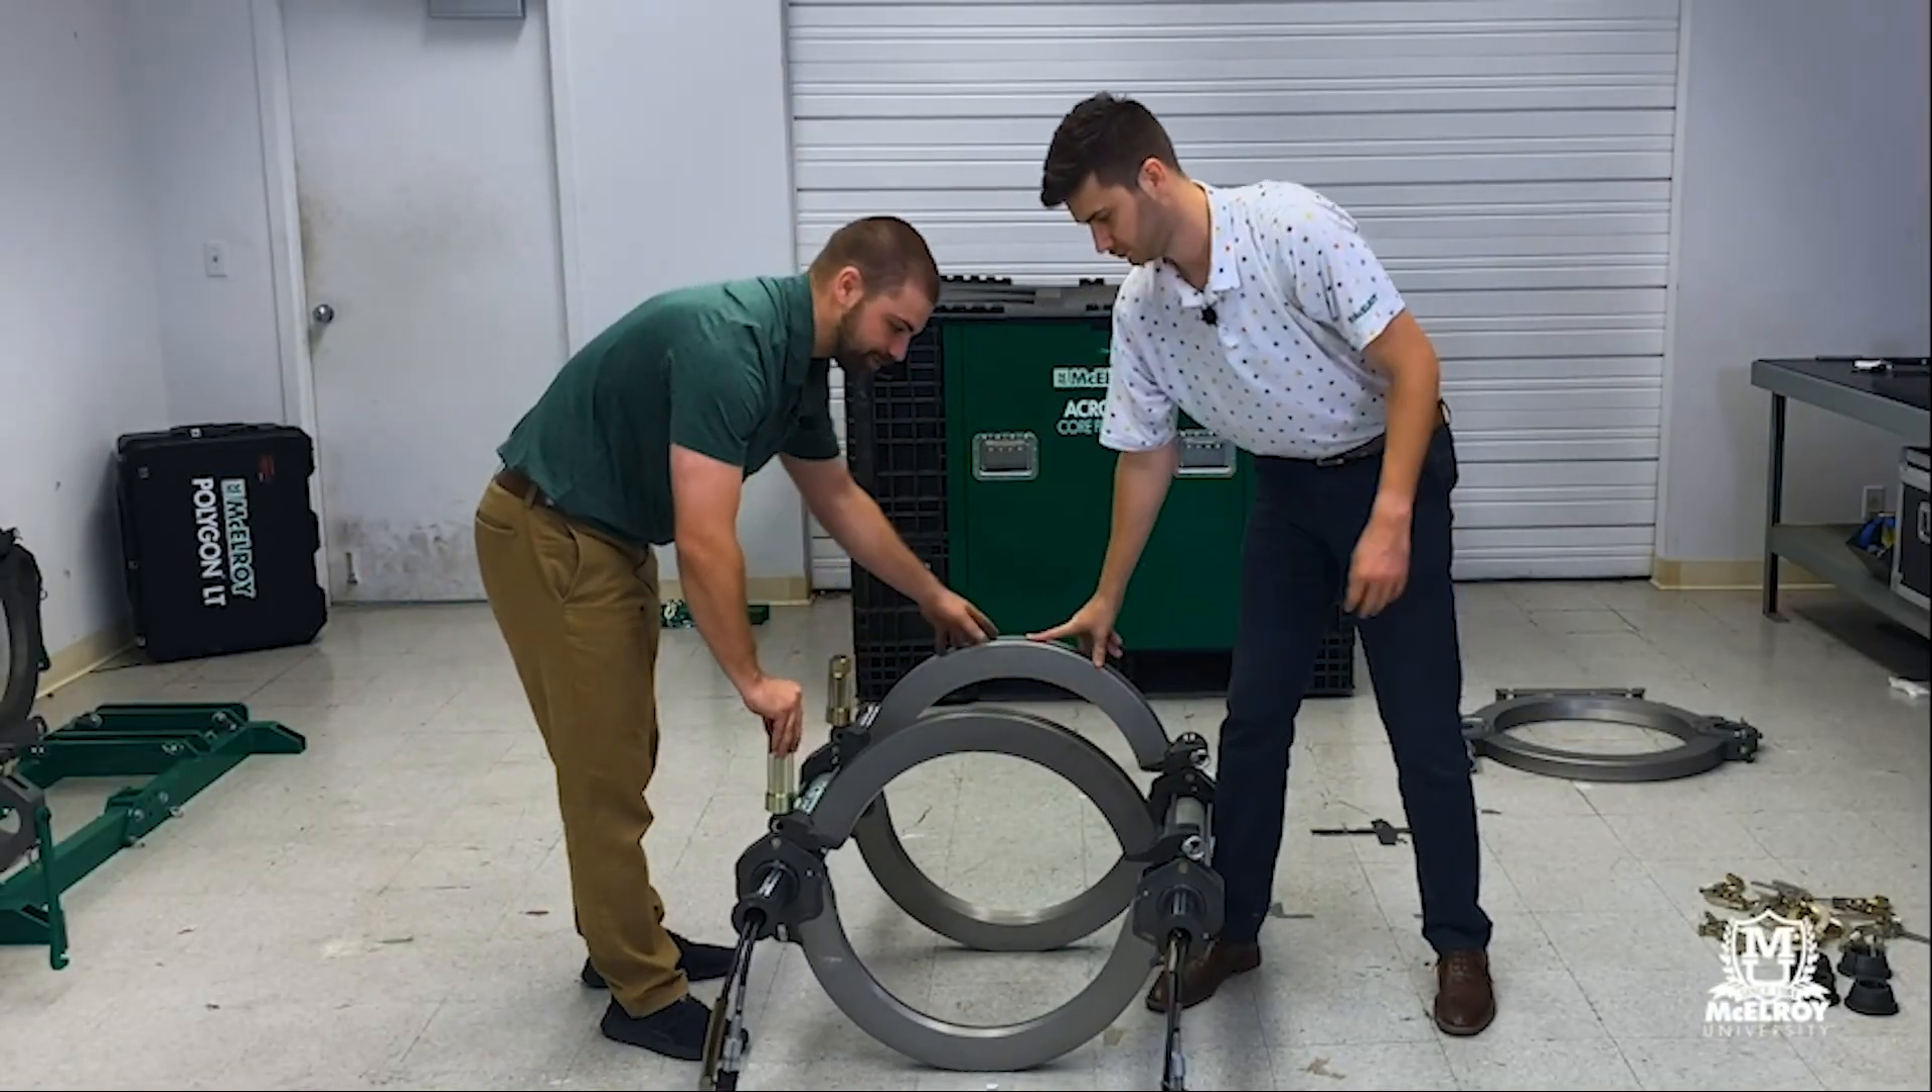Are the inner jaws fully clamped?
No.